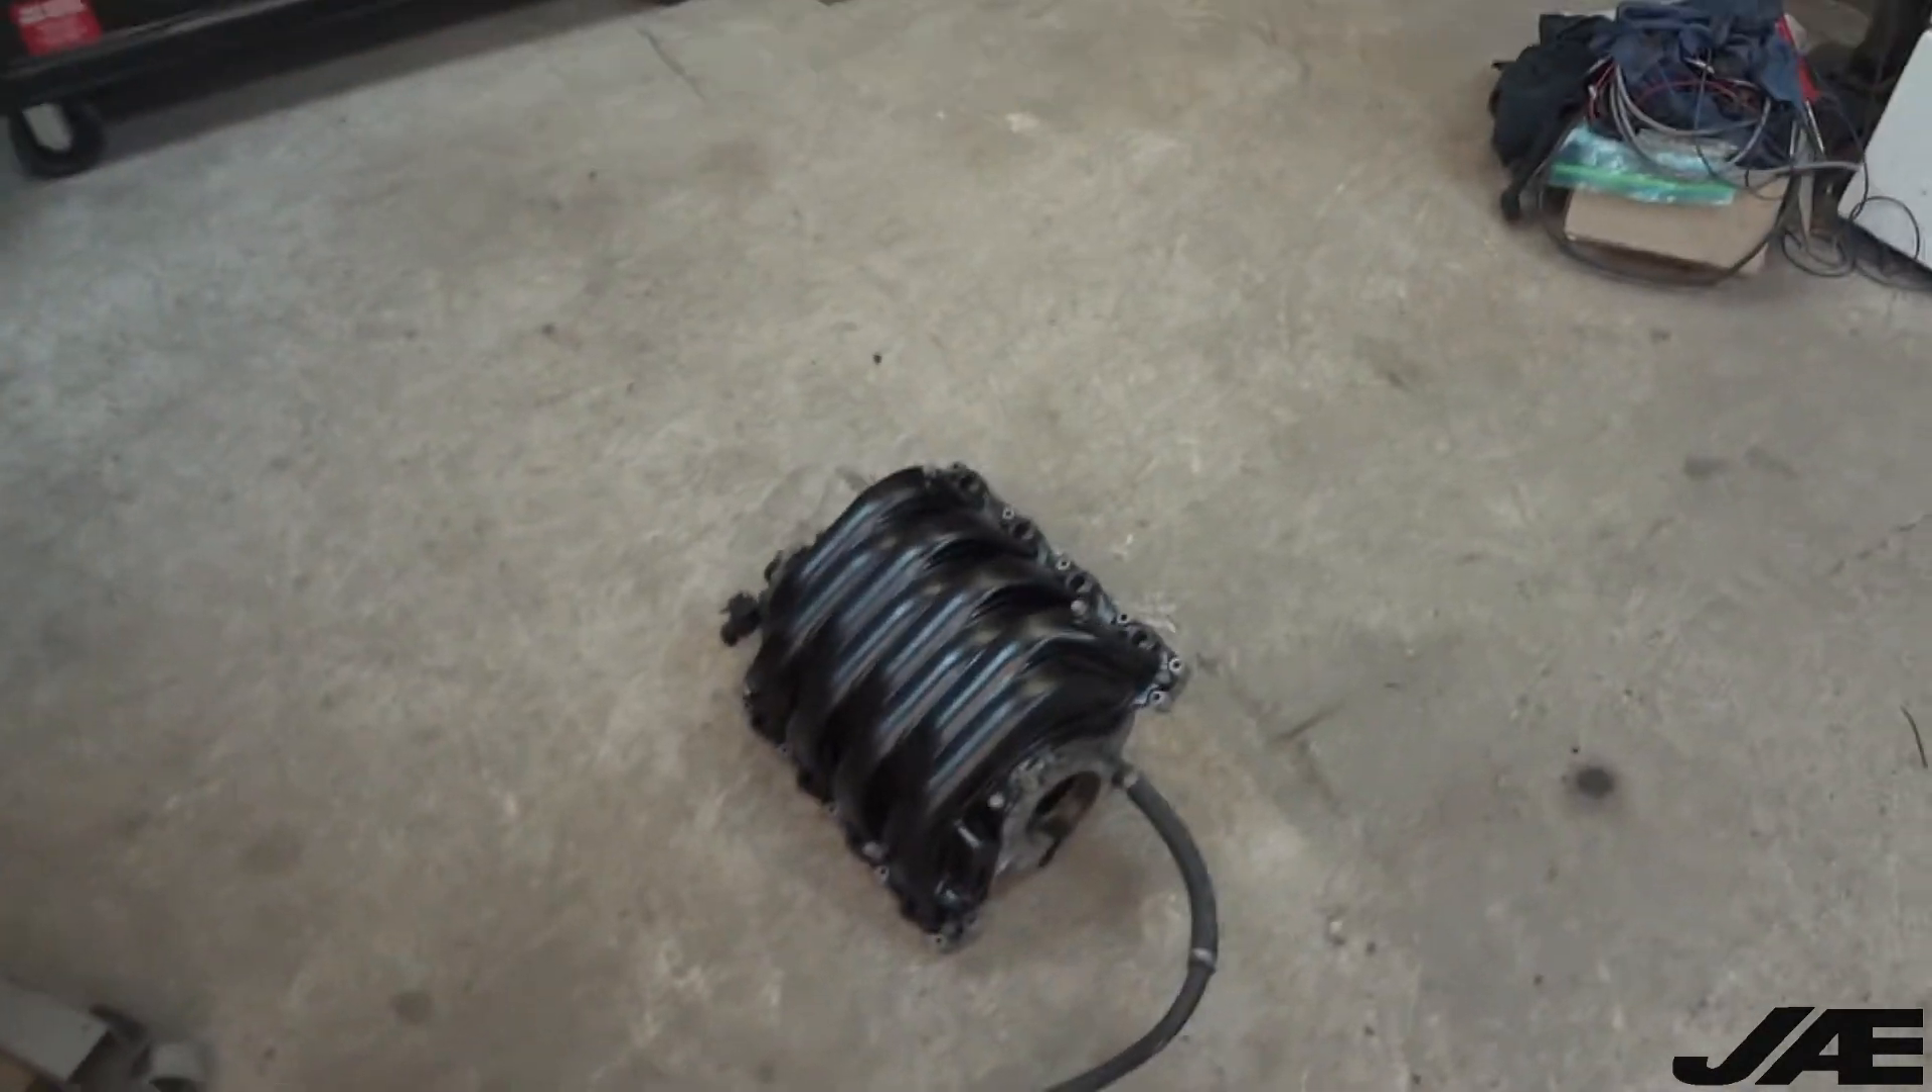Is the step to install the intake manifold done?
No.